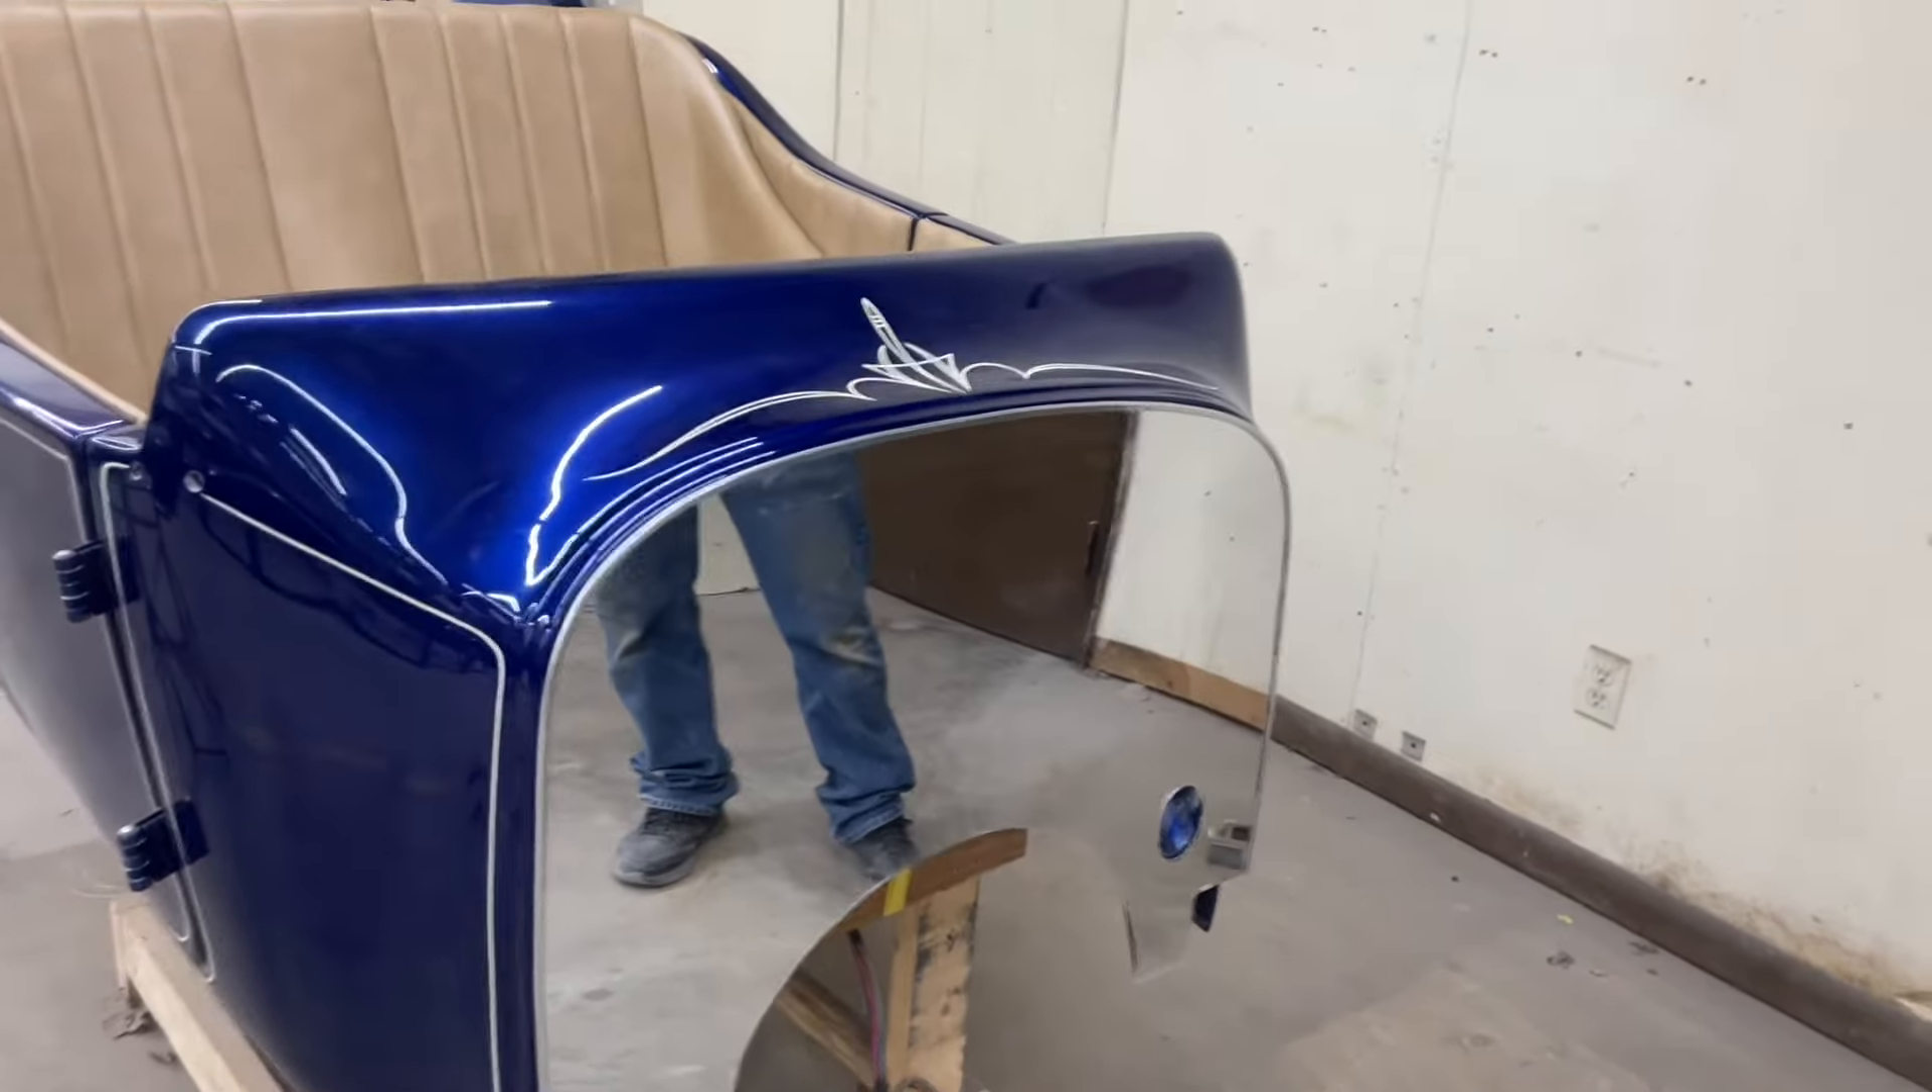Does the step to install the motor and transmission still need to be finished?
Yes.